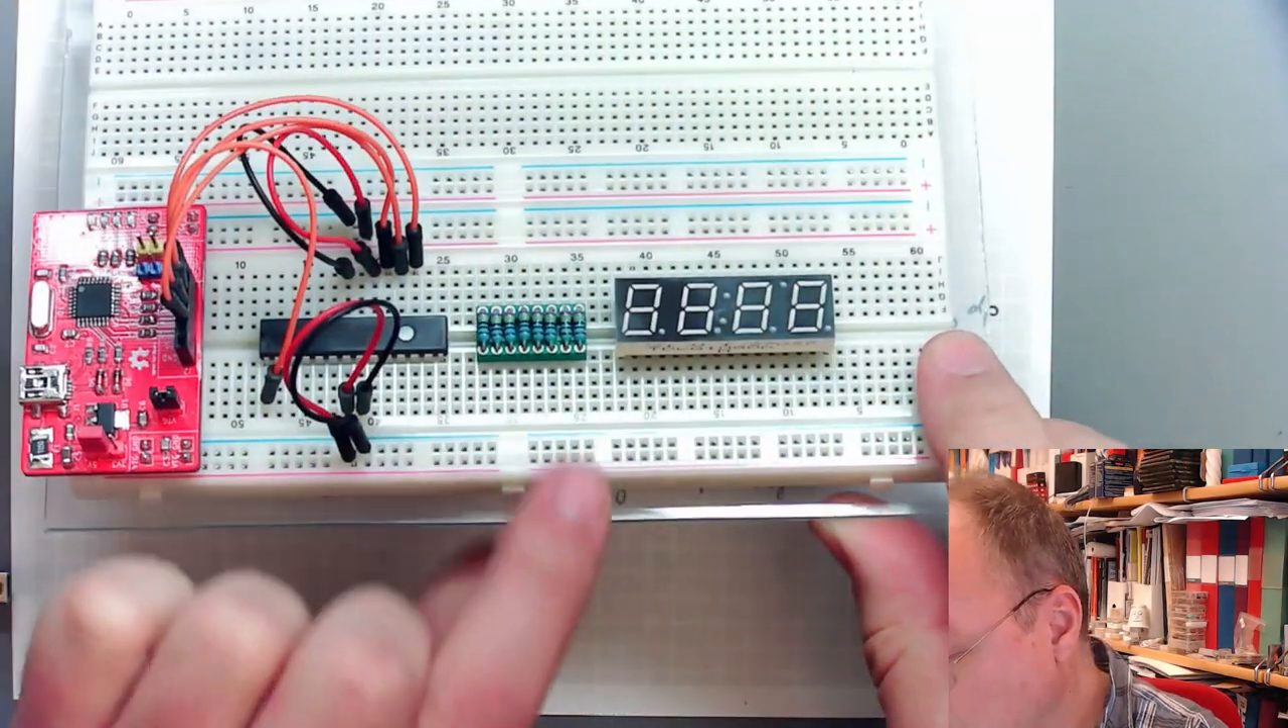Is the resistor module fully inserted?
Yes.